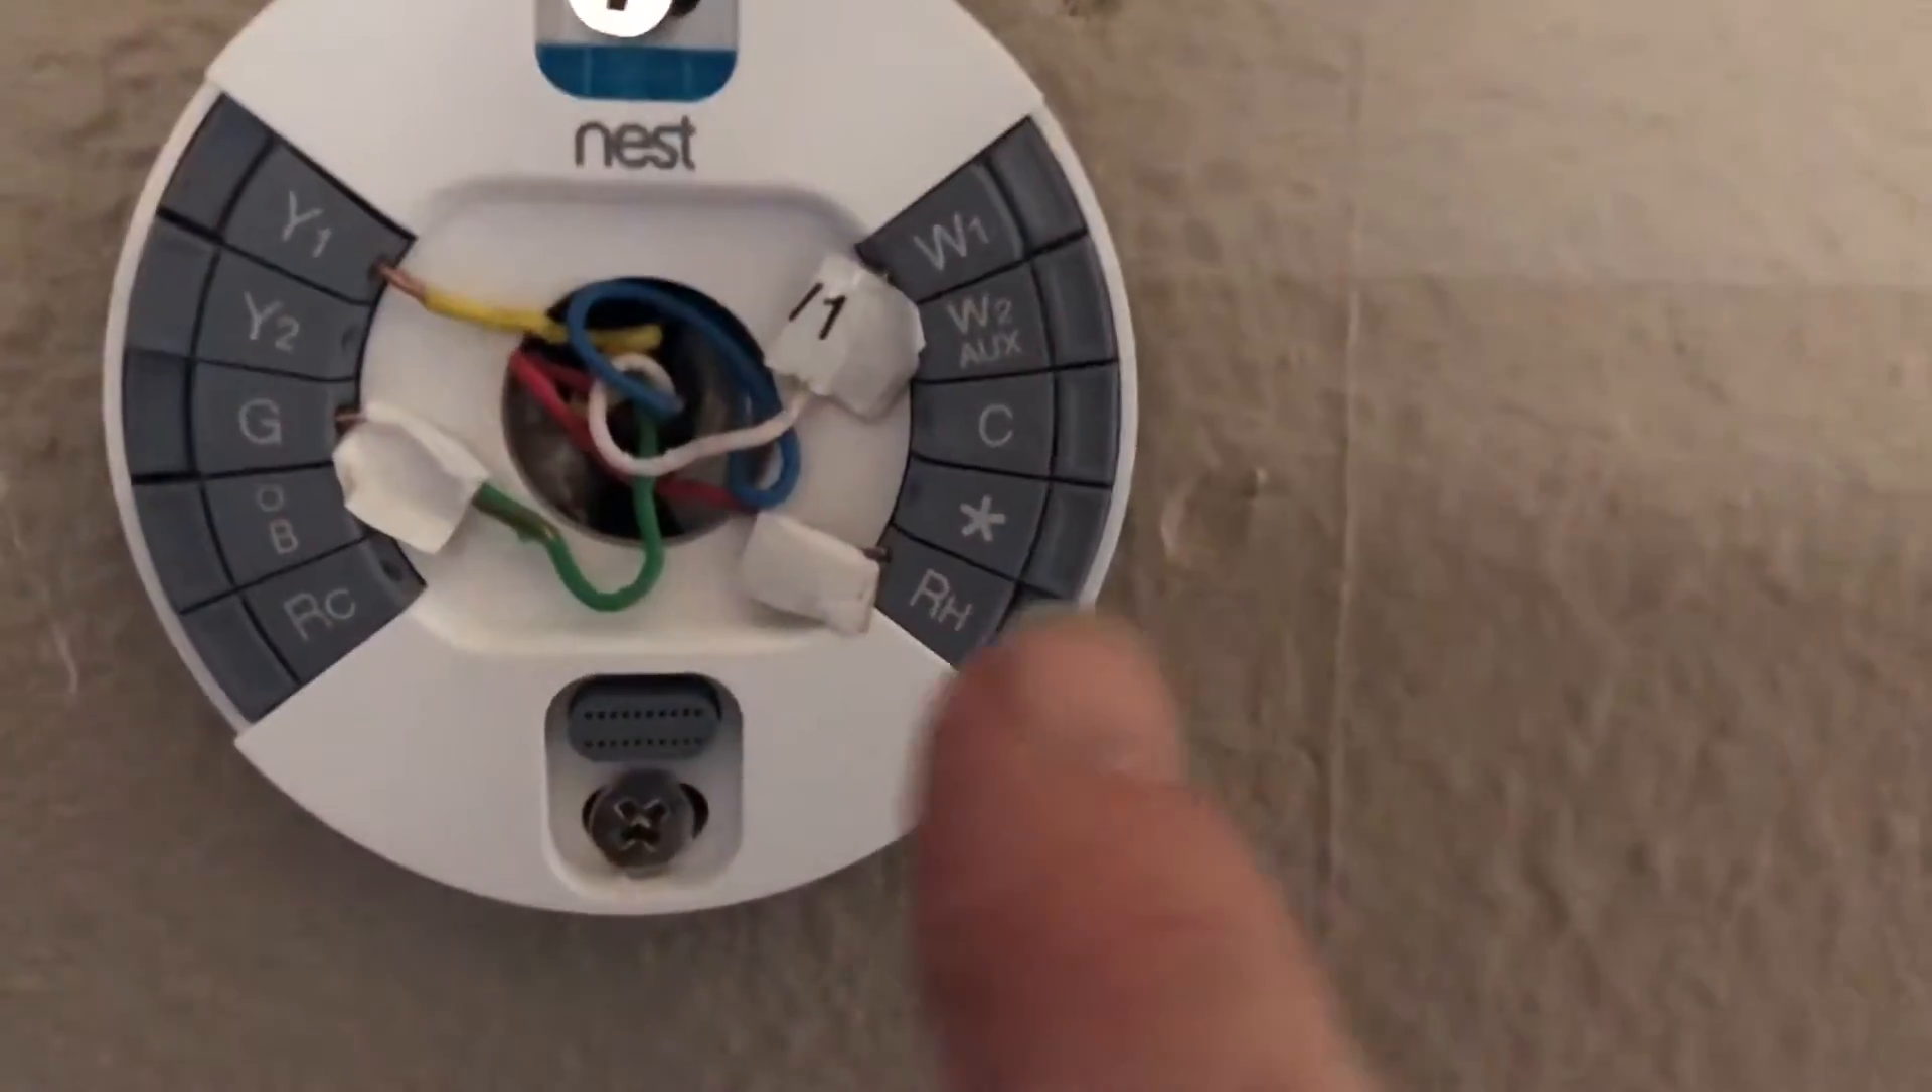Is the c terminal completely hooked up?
No.